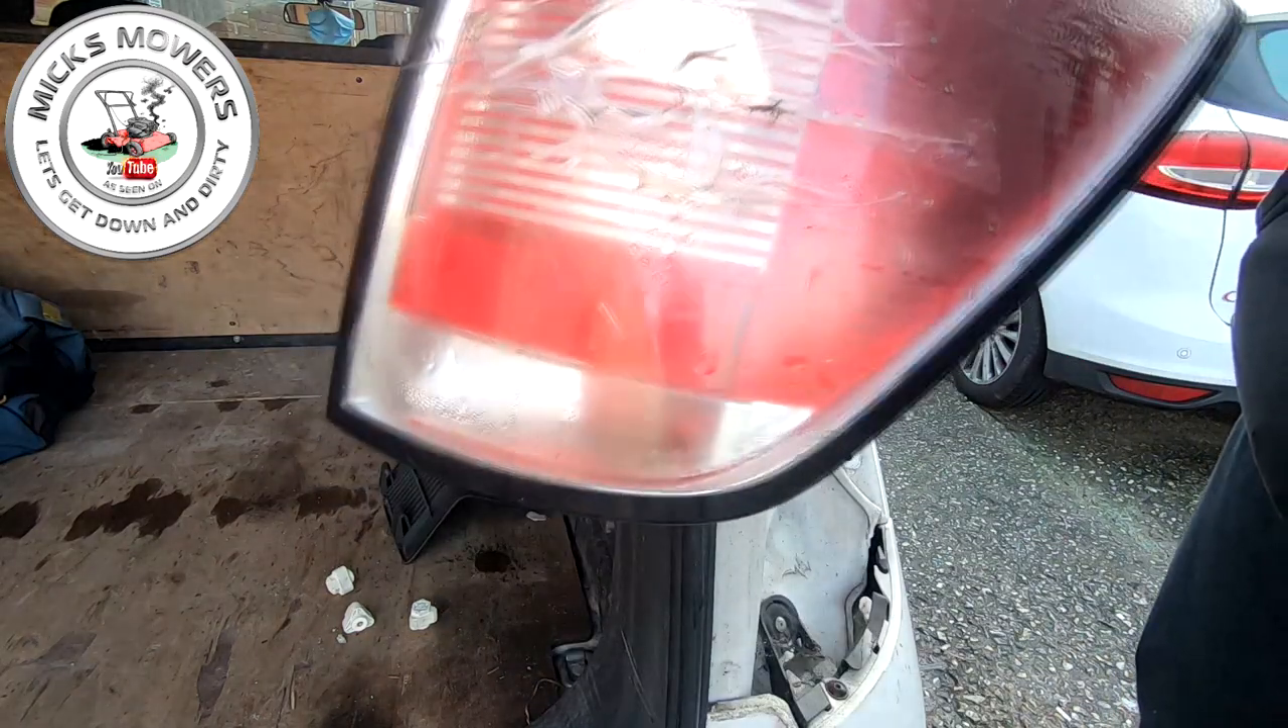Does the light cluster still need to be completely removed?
No.